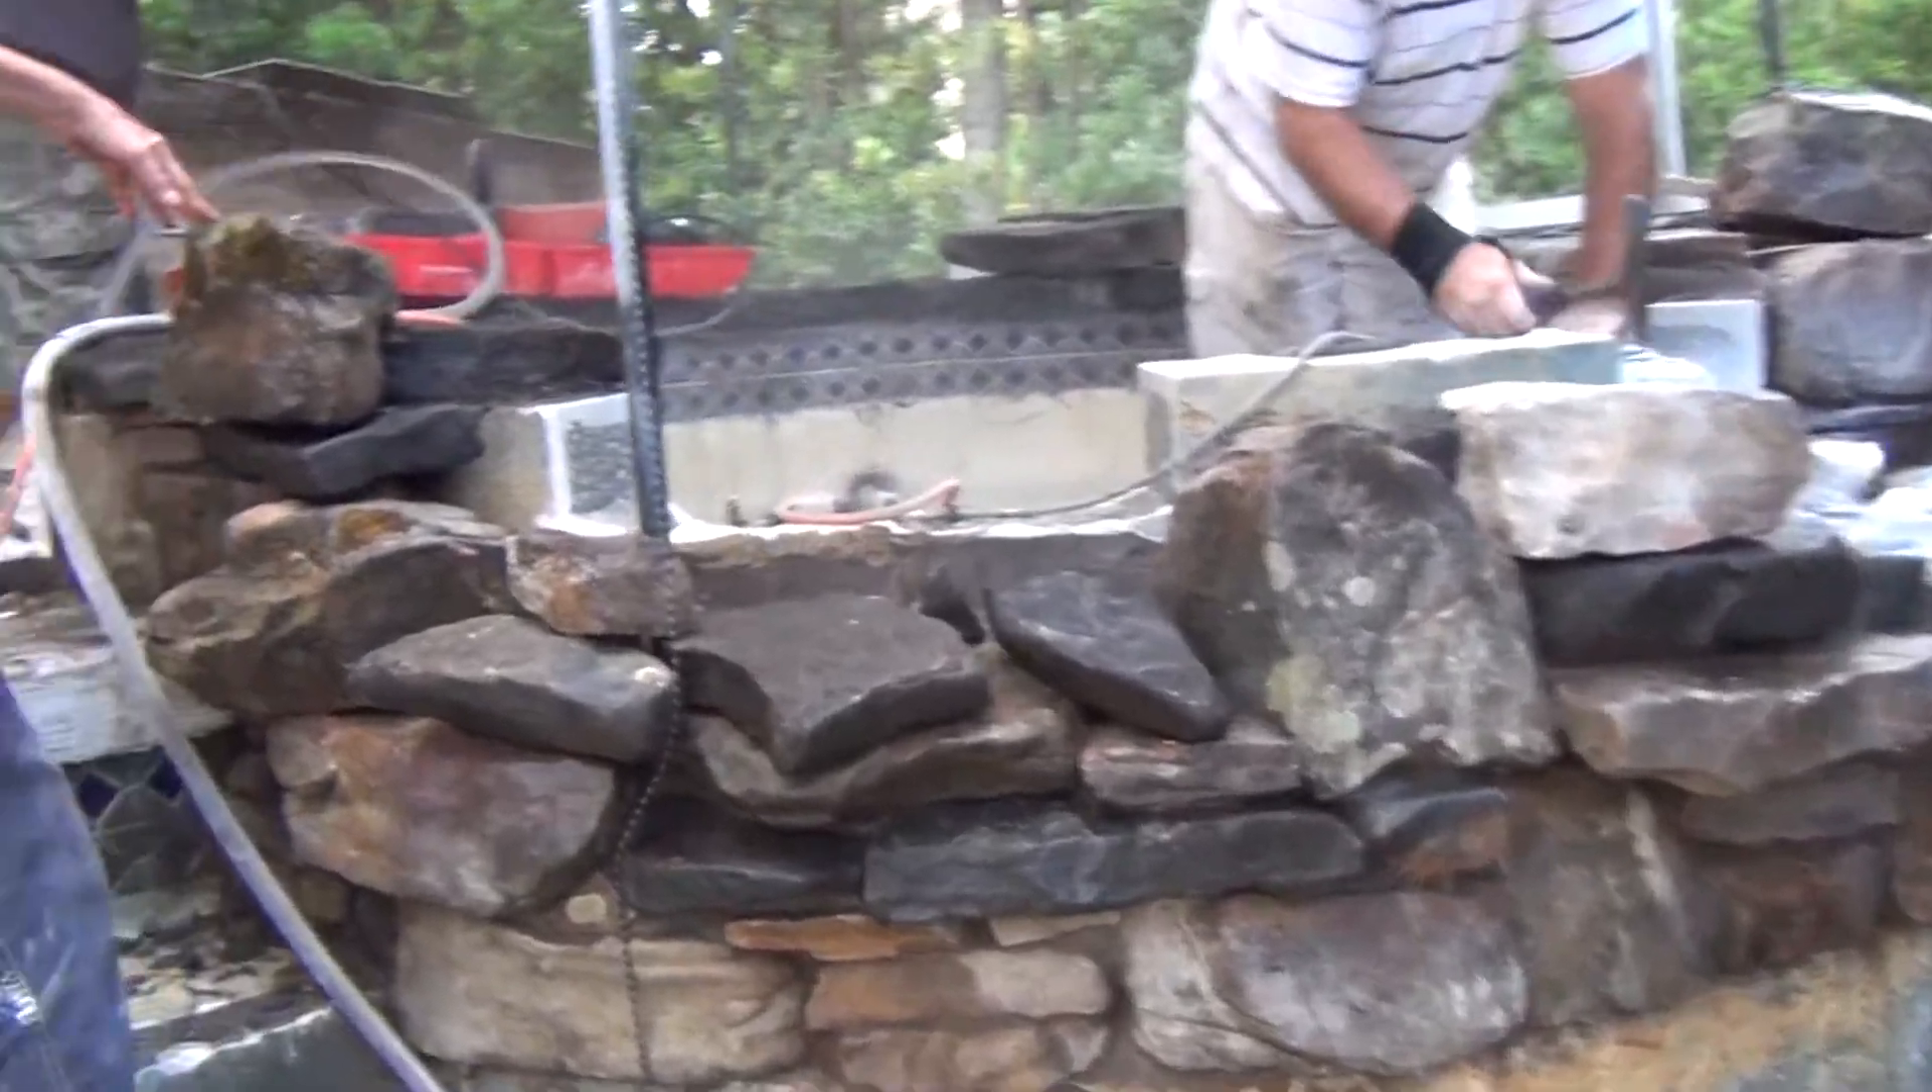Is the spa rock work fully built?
No.